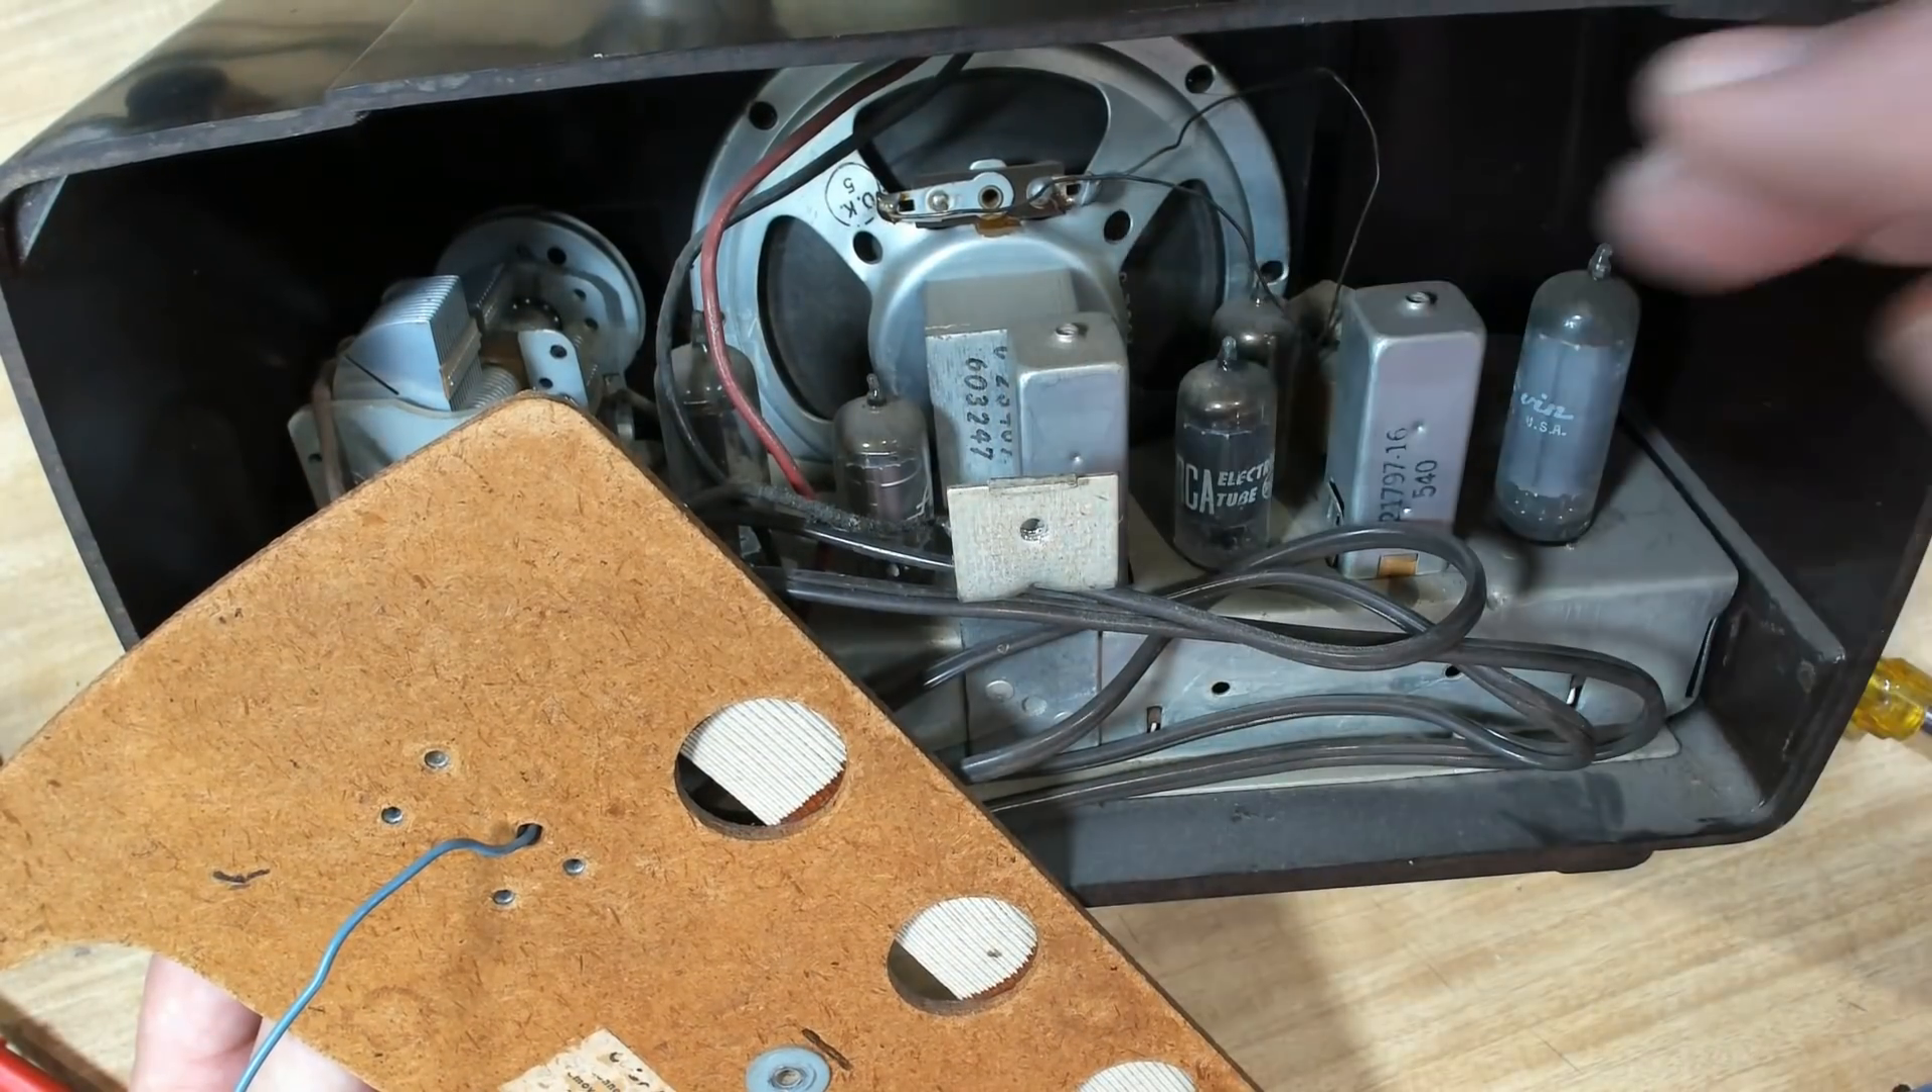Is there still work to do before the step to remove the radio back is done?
No.